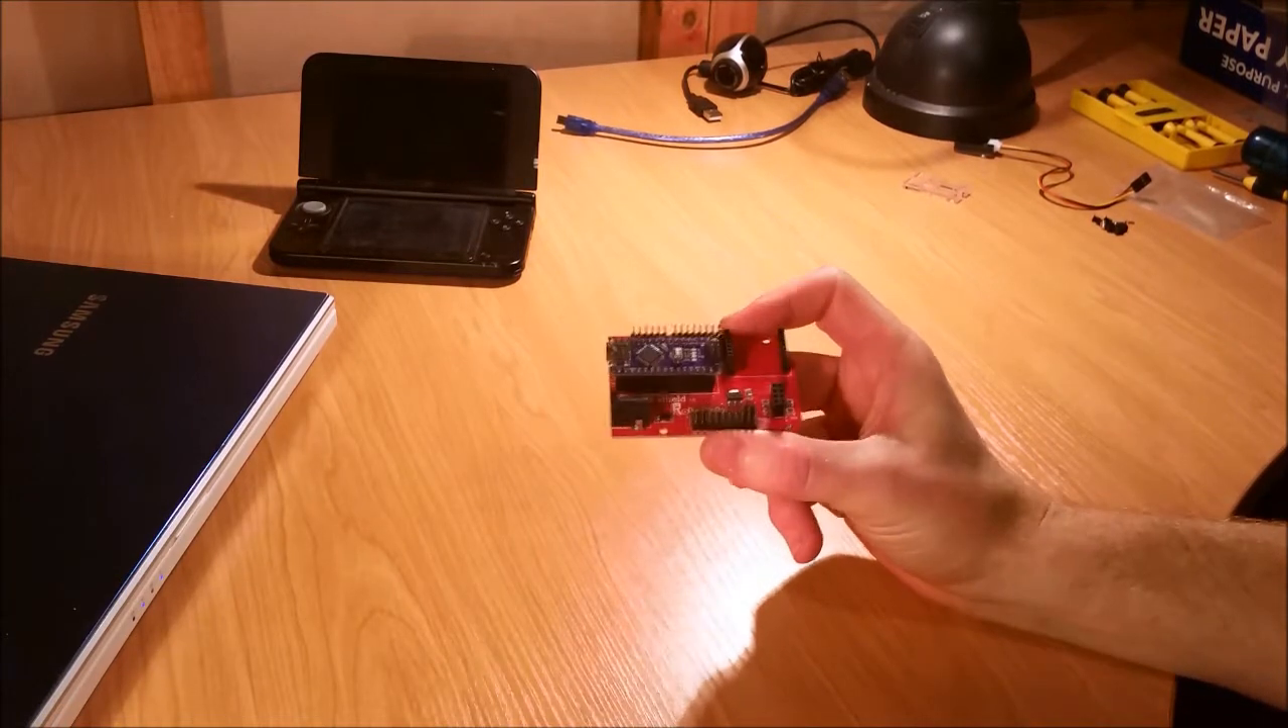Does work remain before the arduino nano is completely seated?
No.